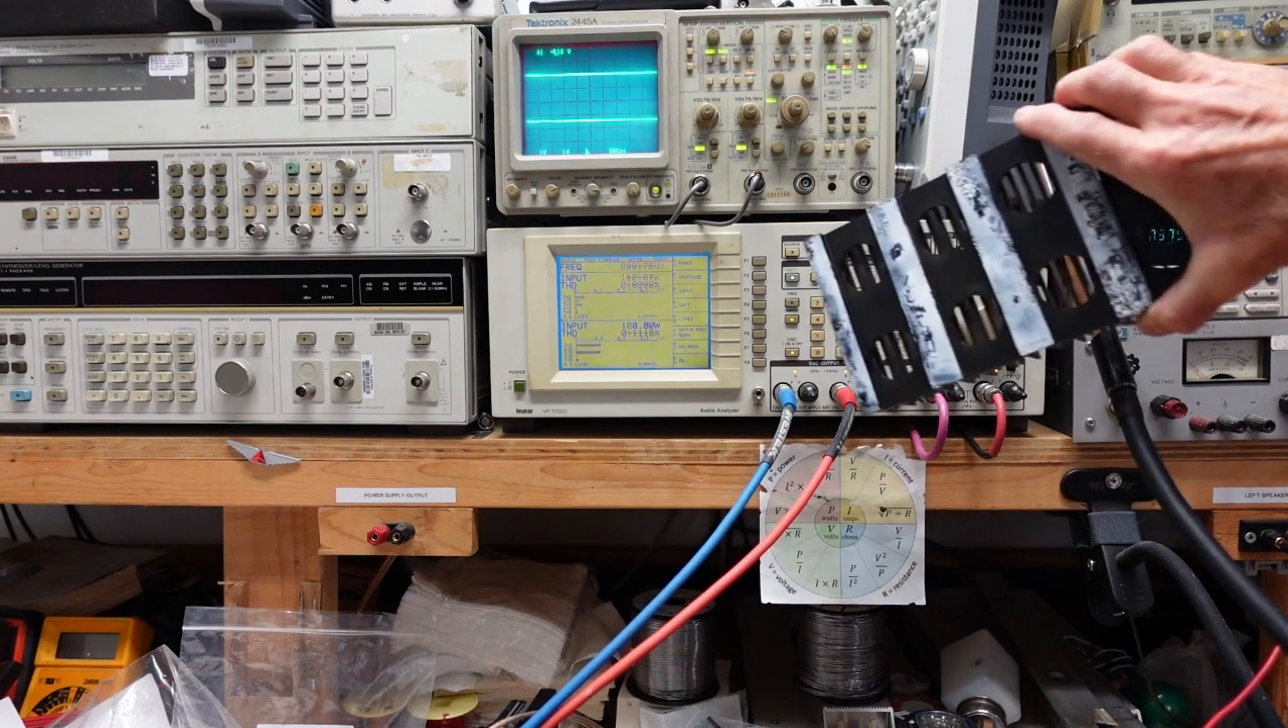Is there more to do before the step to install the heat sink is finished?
Yes.